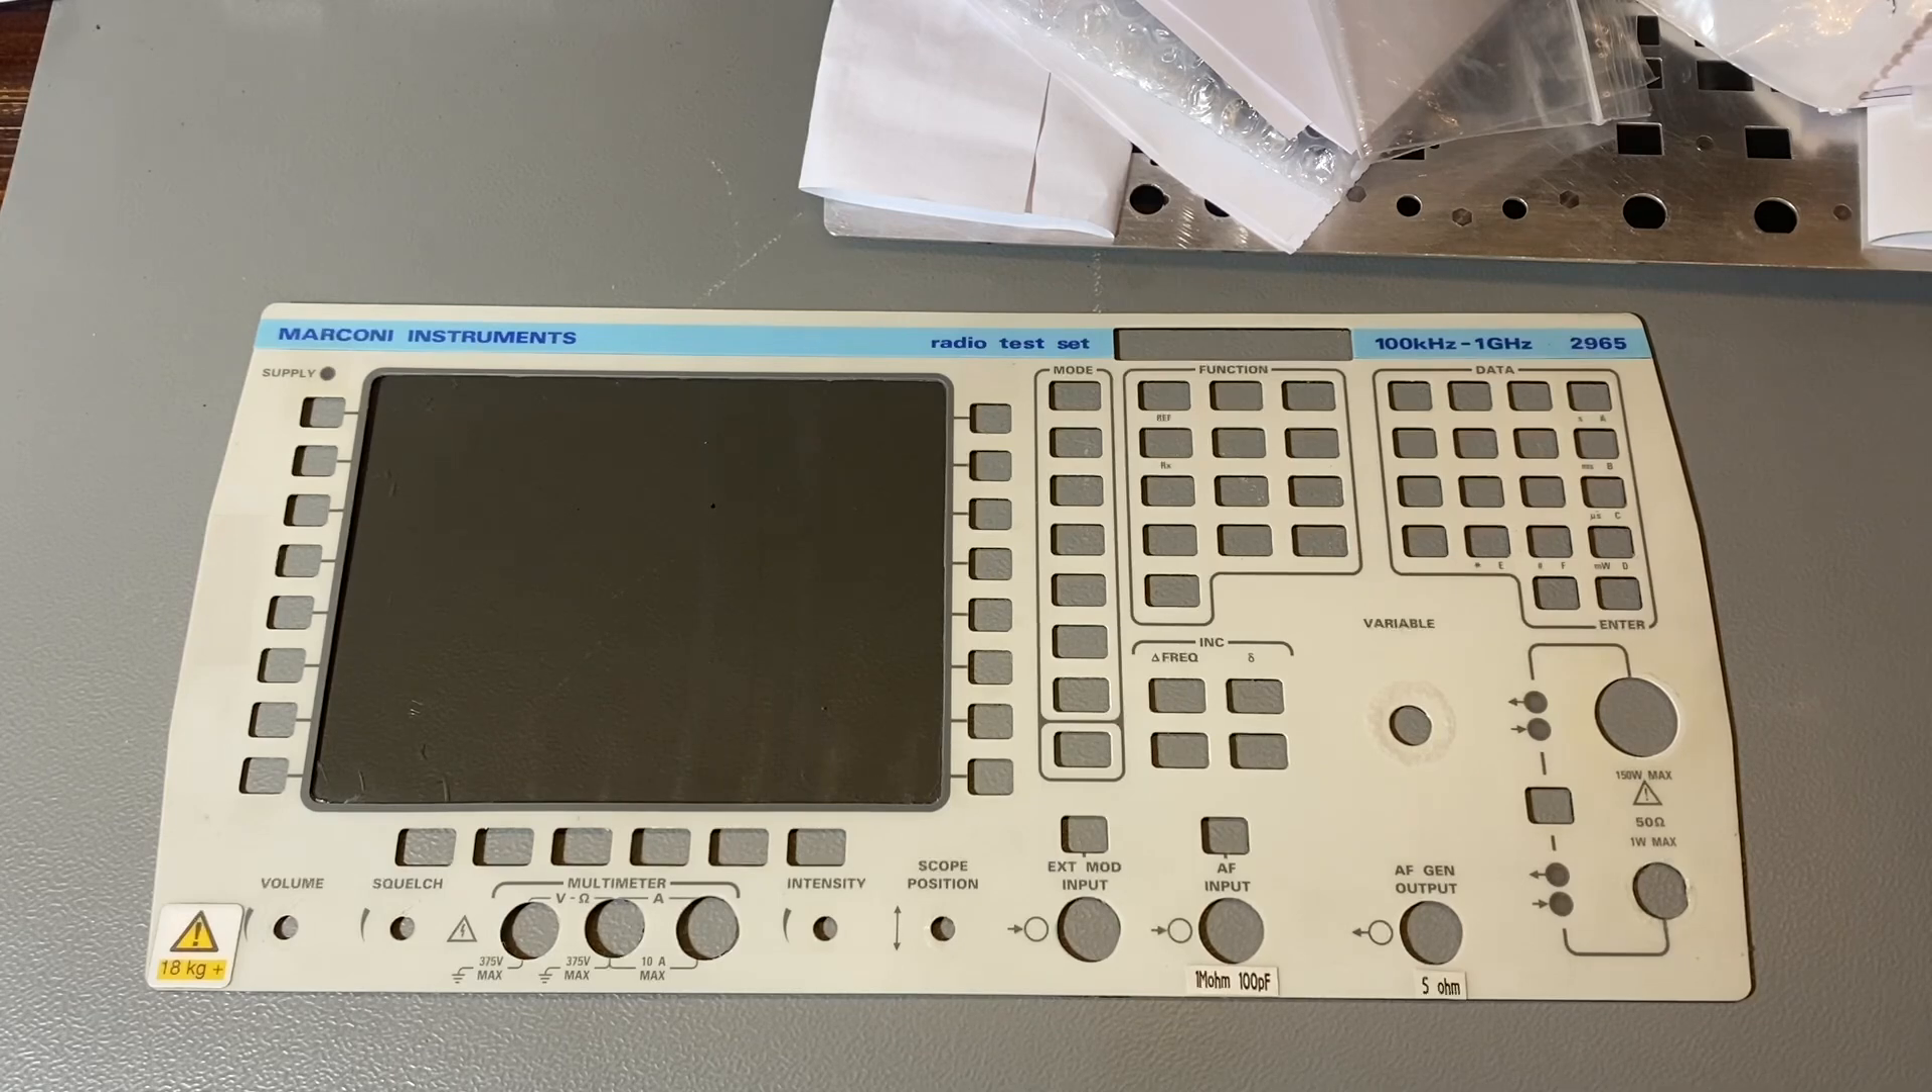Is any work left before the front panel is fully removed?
No.